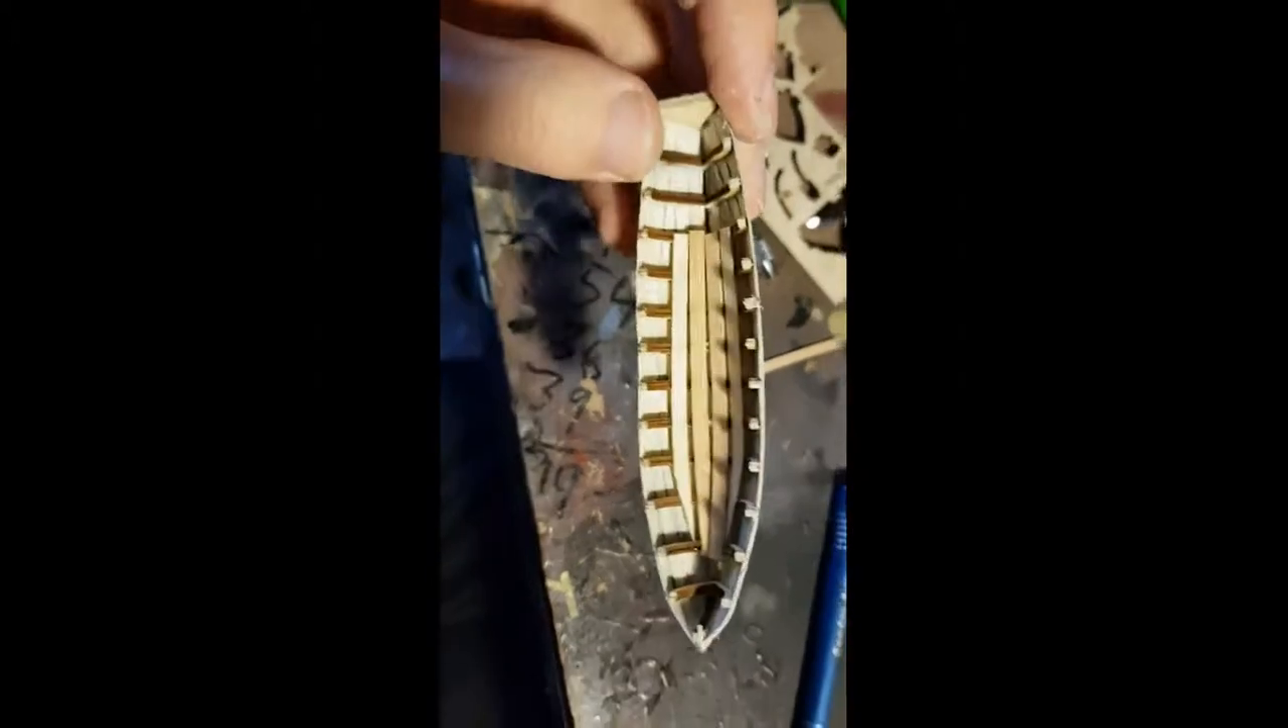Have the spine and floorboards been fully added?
Yes.